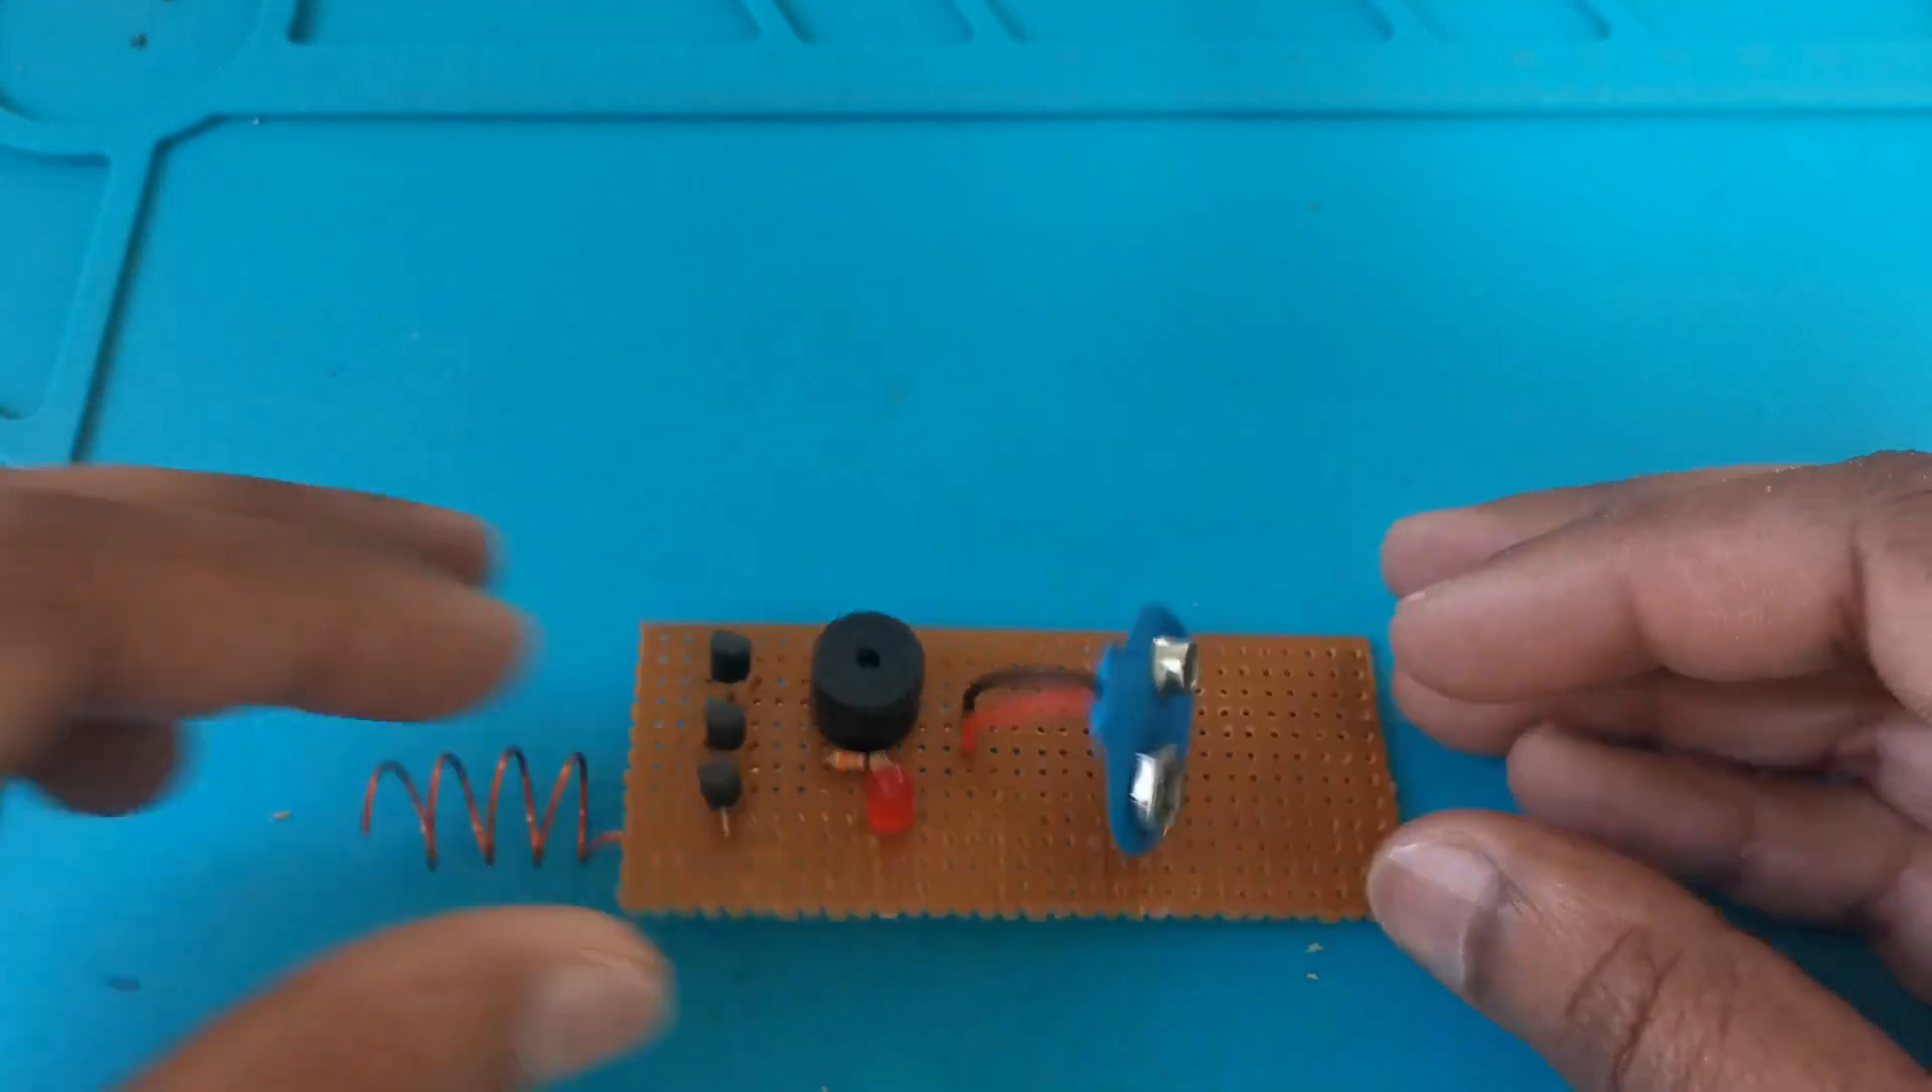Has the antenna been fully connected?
Yes.